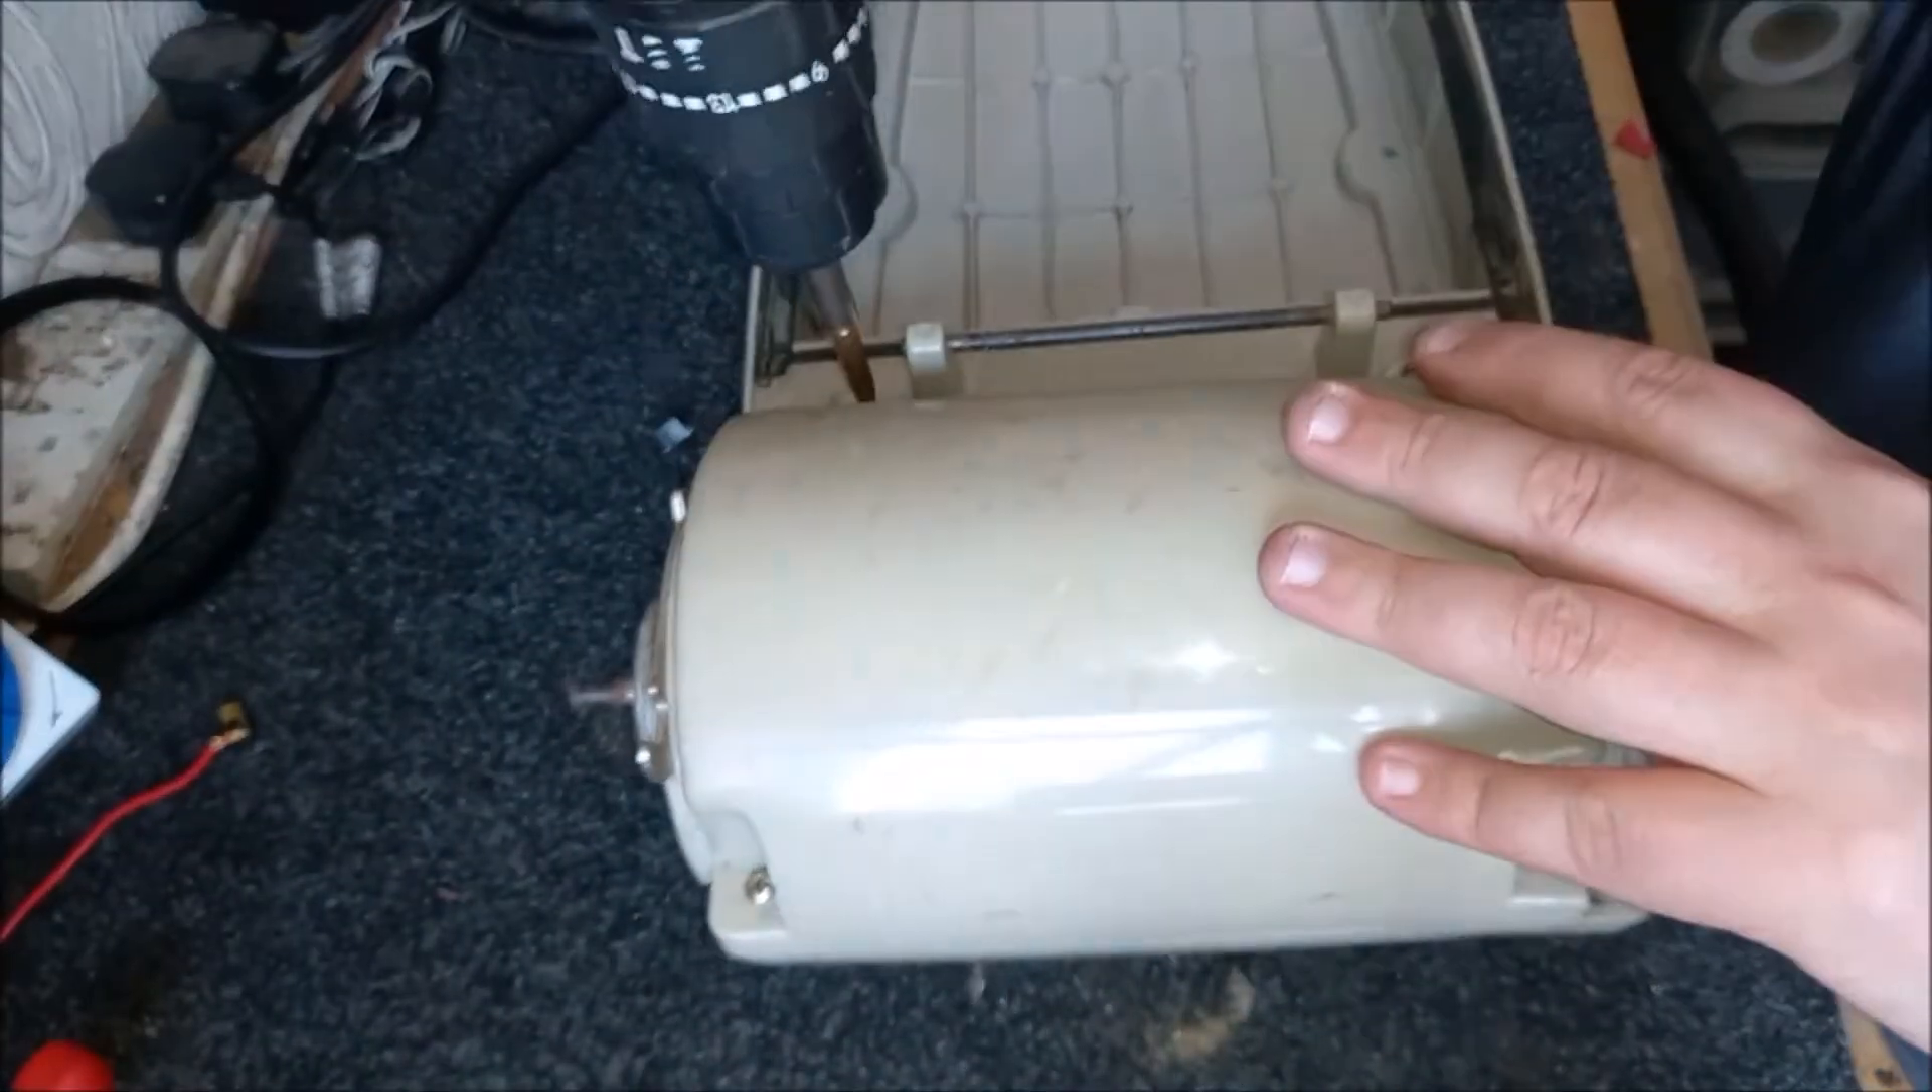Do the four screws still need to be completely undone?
Yes.